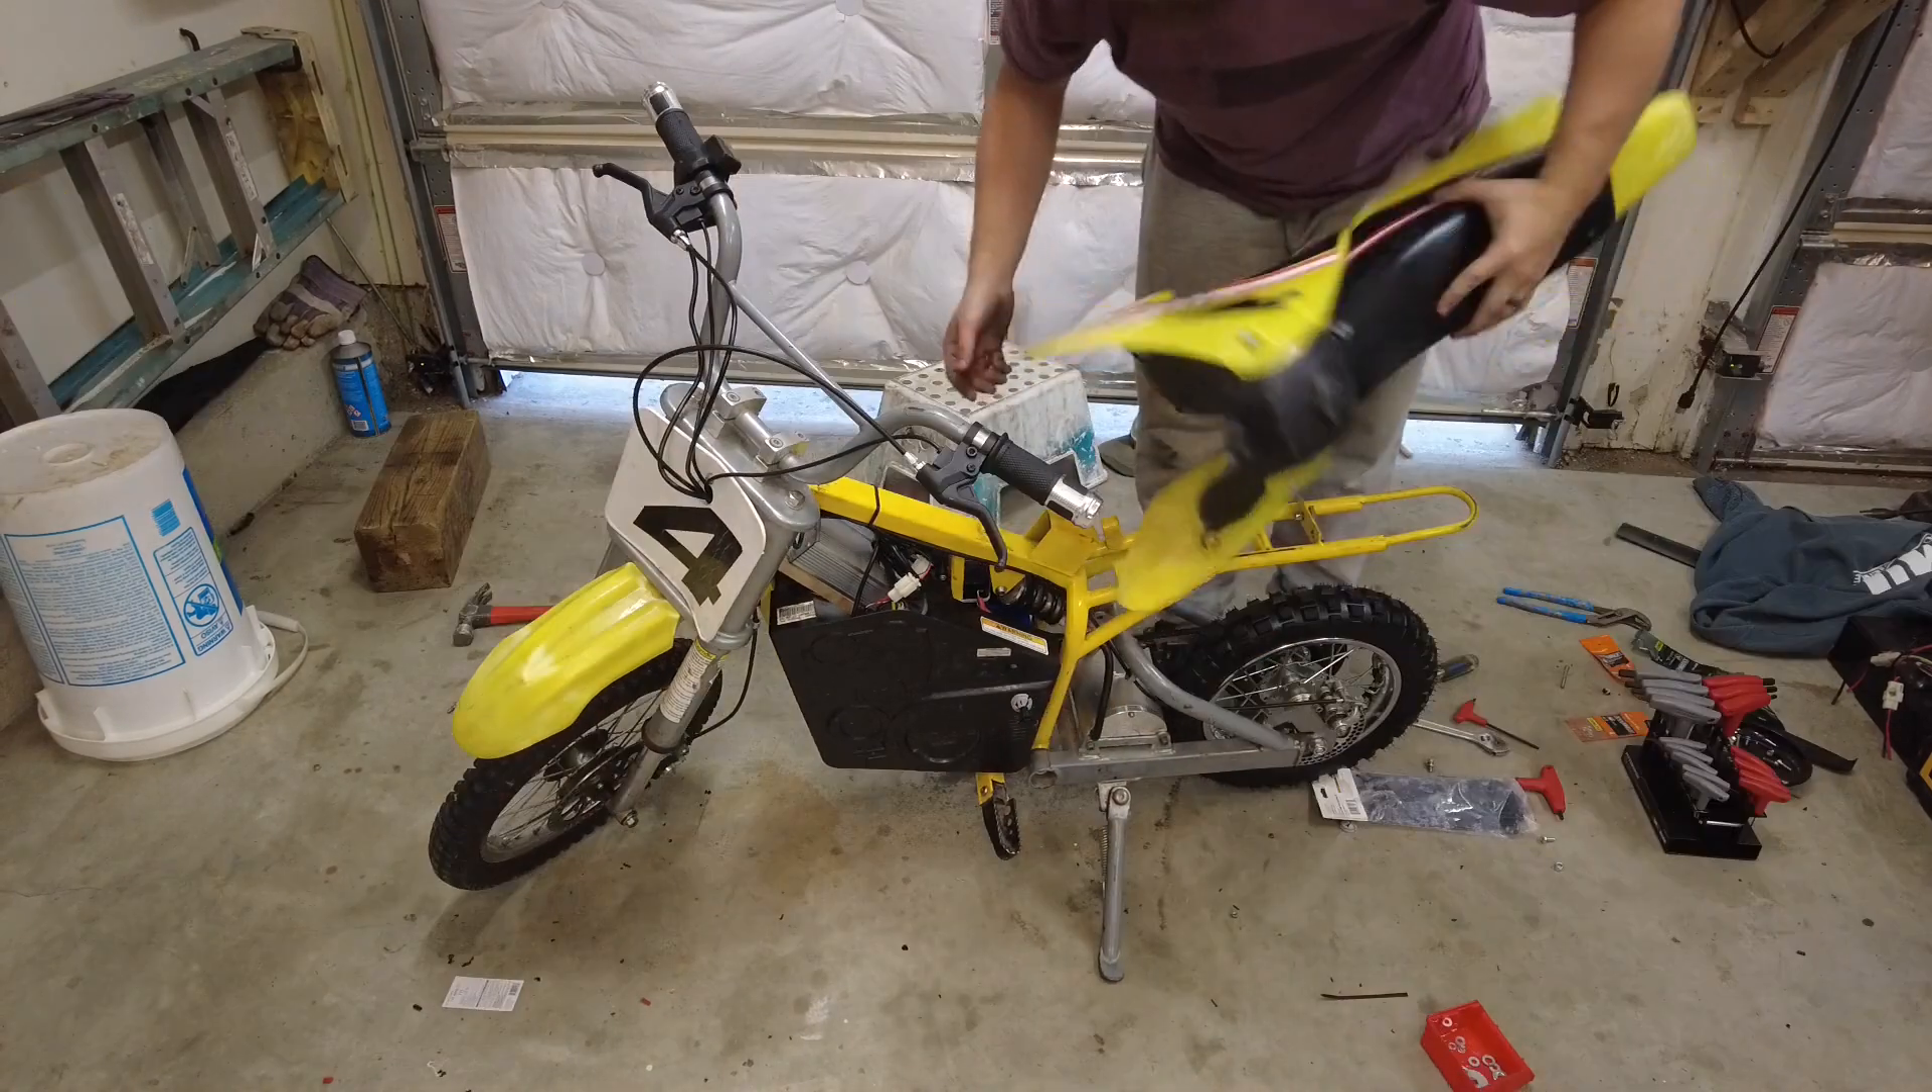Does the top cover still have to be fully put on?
Yes.